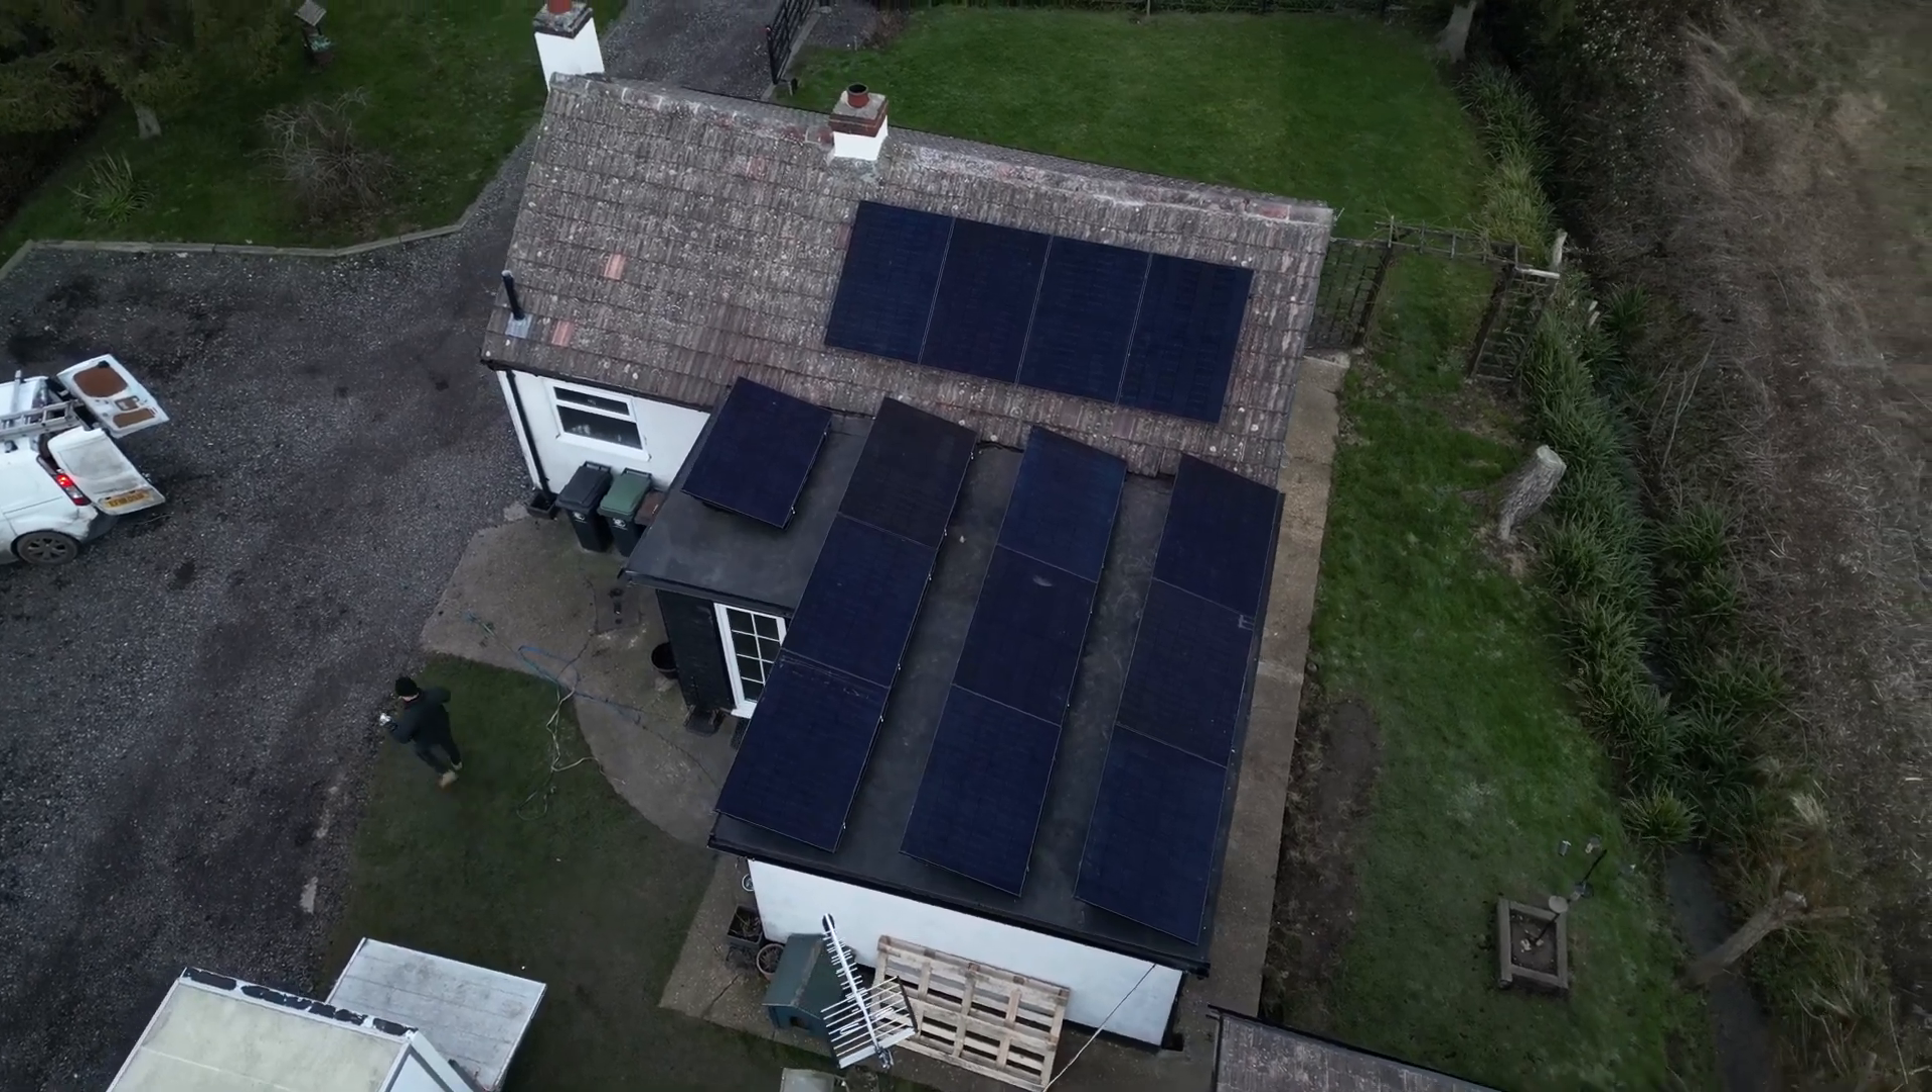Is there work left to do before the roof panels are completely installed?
No.